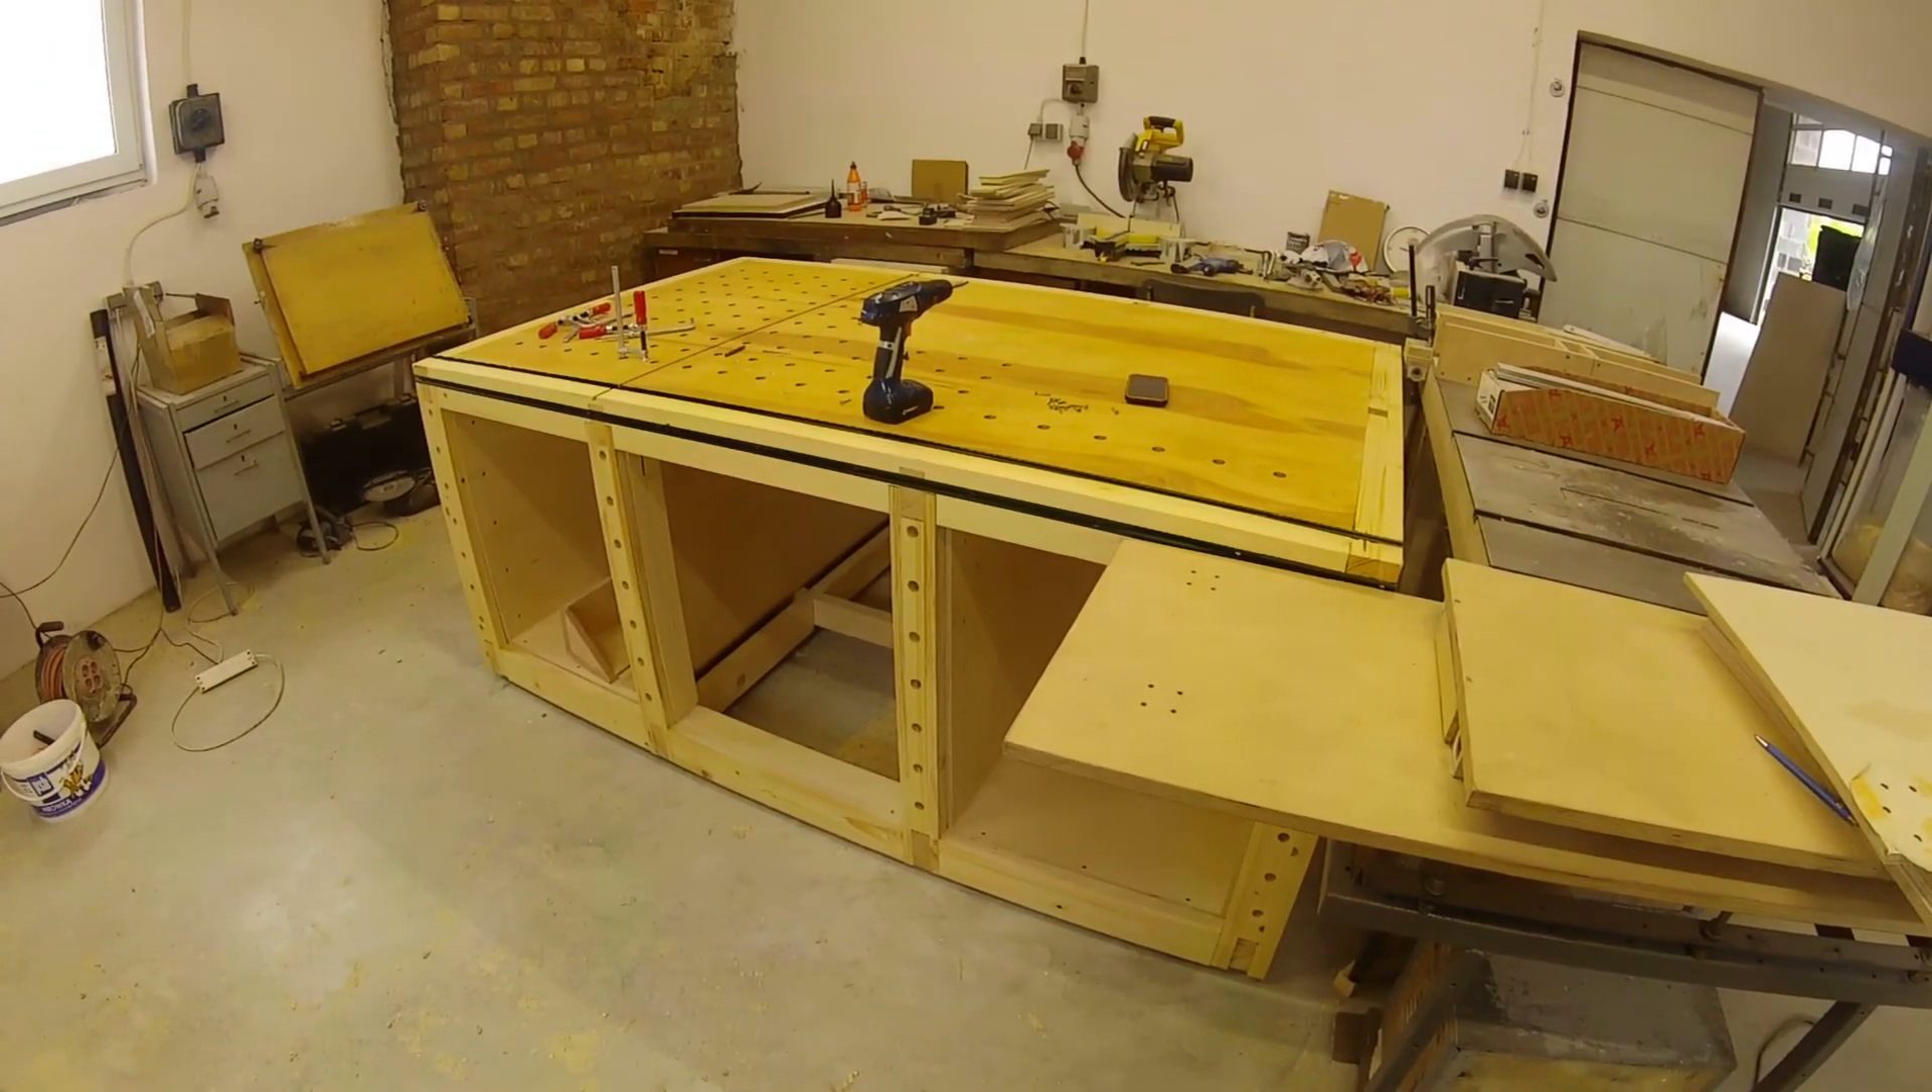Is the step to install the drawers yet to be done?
Yes.